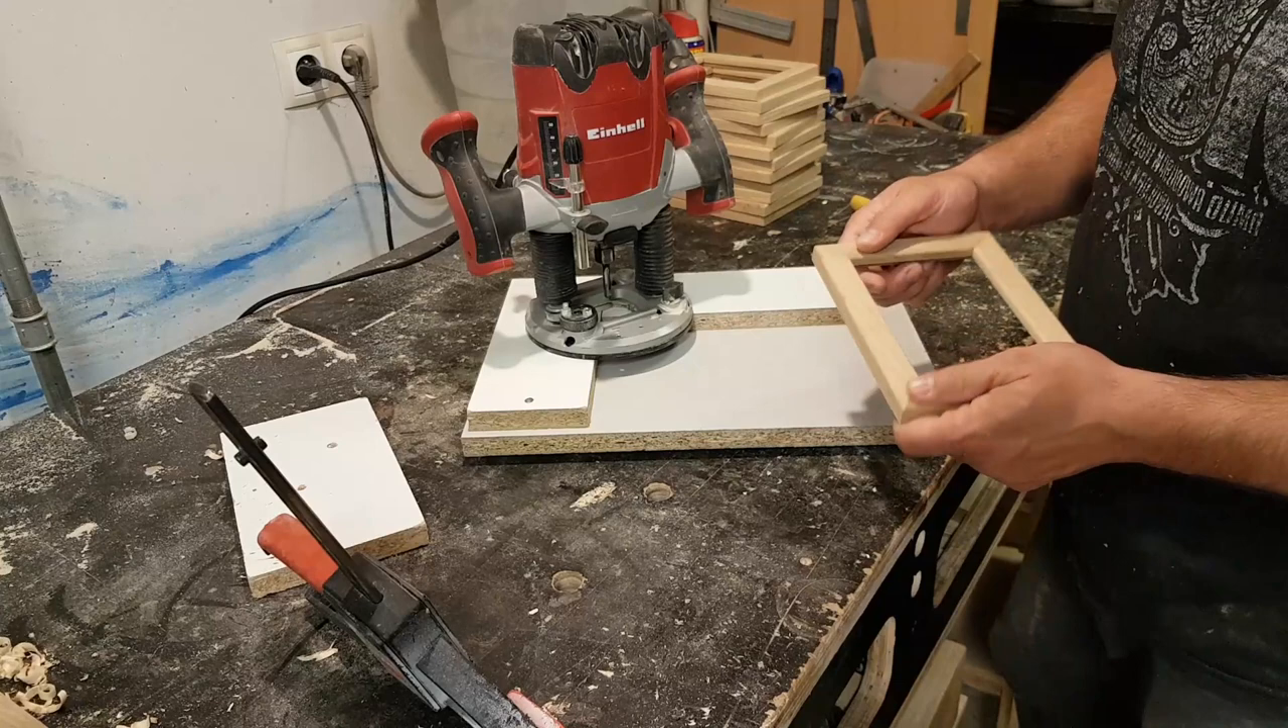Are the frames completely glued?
Yes.